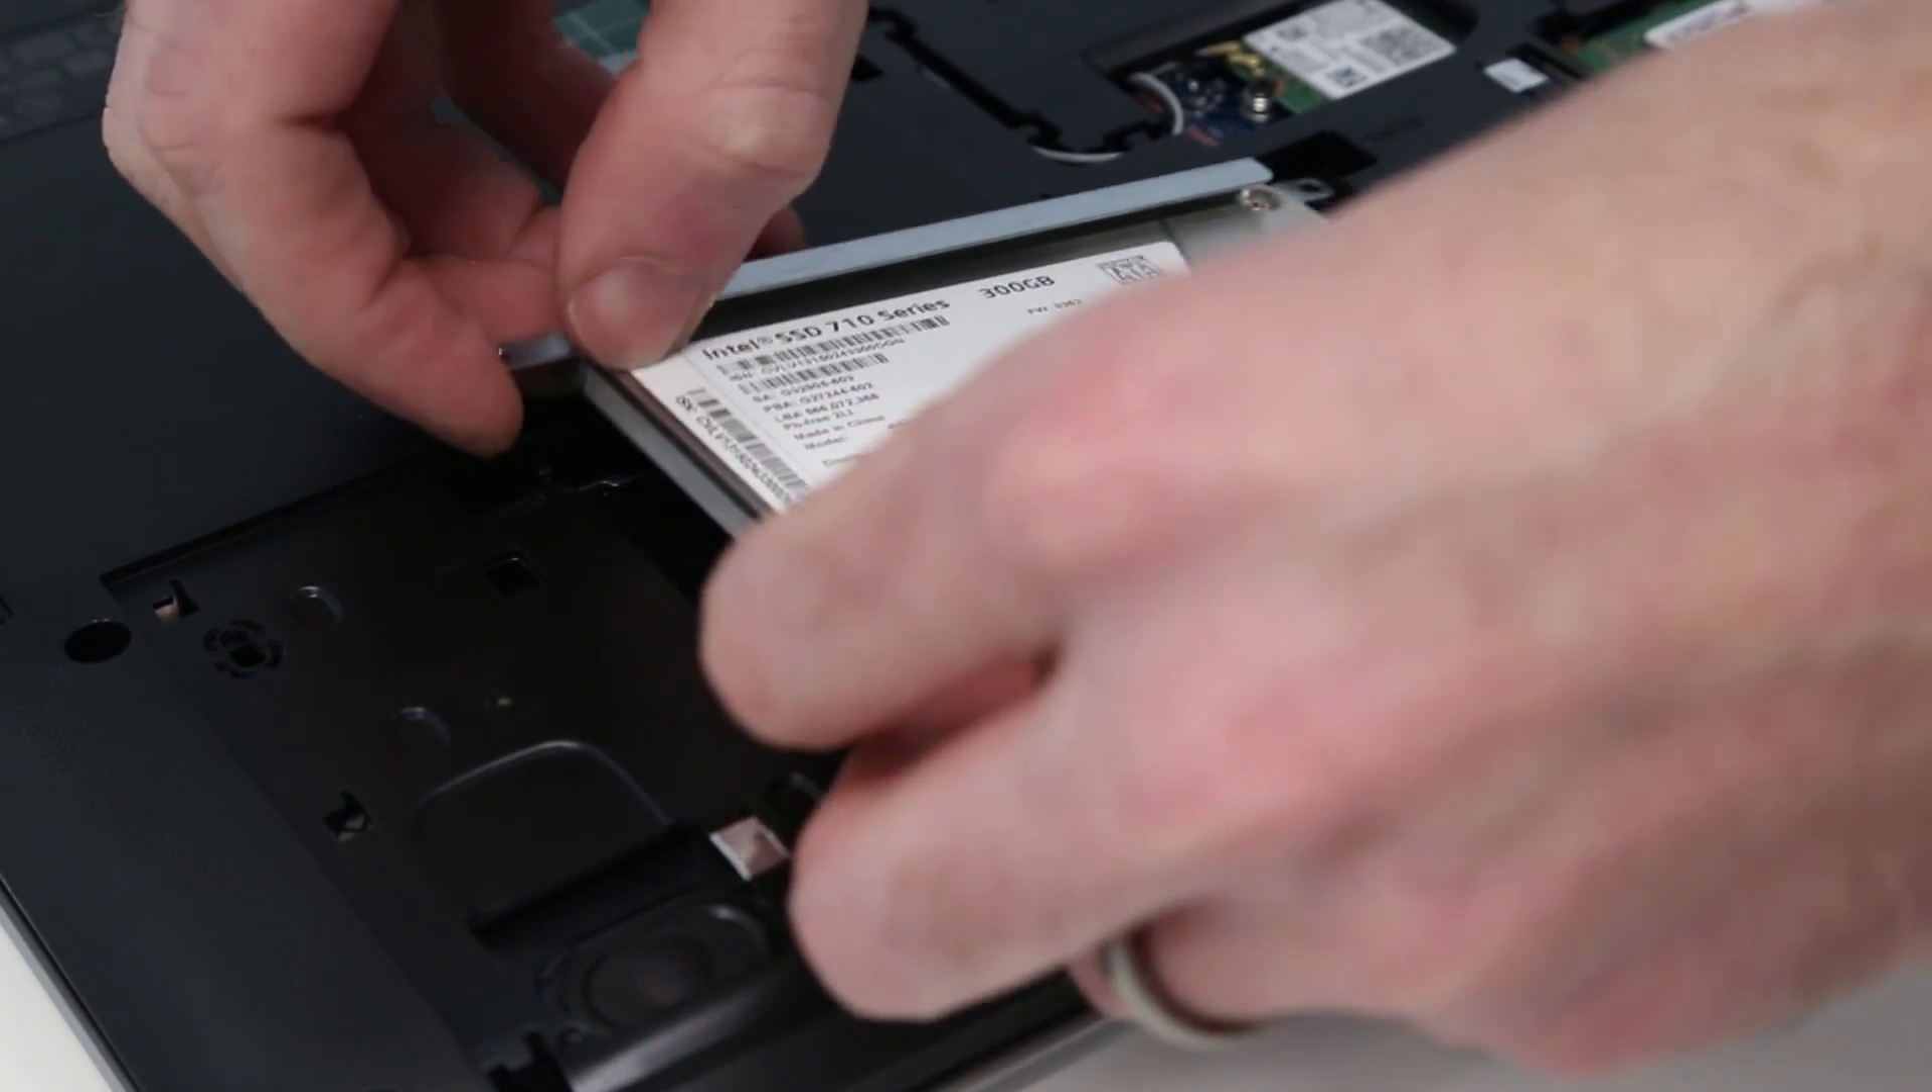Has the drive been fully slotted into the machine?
No.